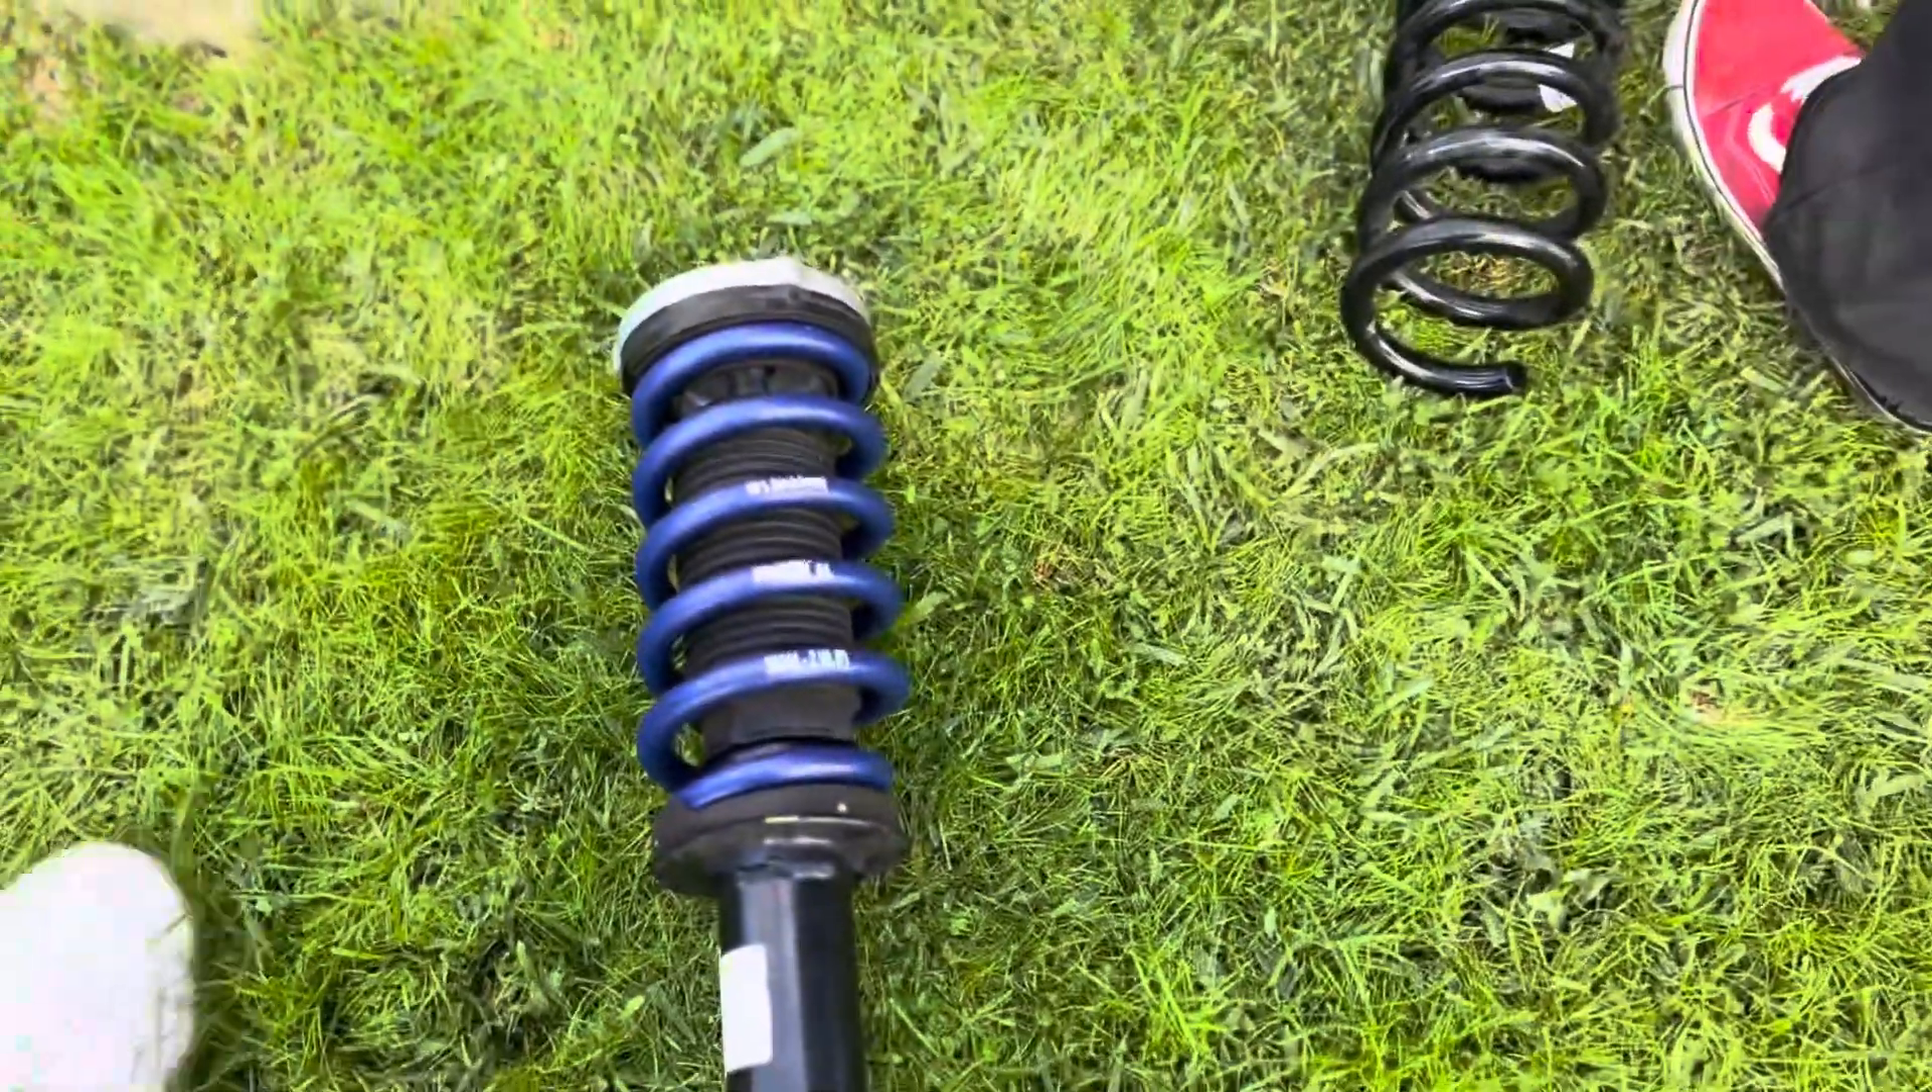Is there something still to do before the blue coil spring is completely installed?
No.